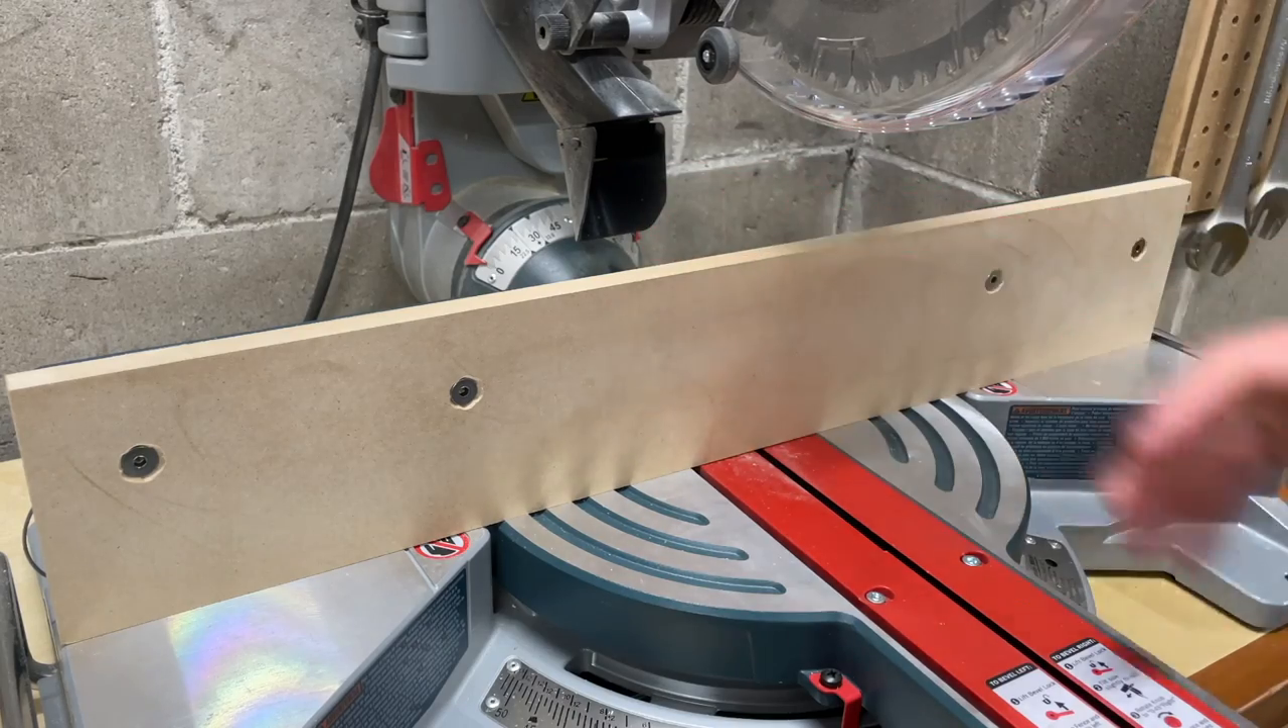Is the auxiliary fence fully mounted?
Yes.